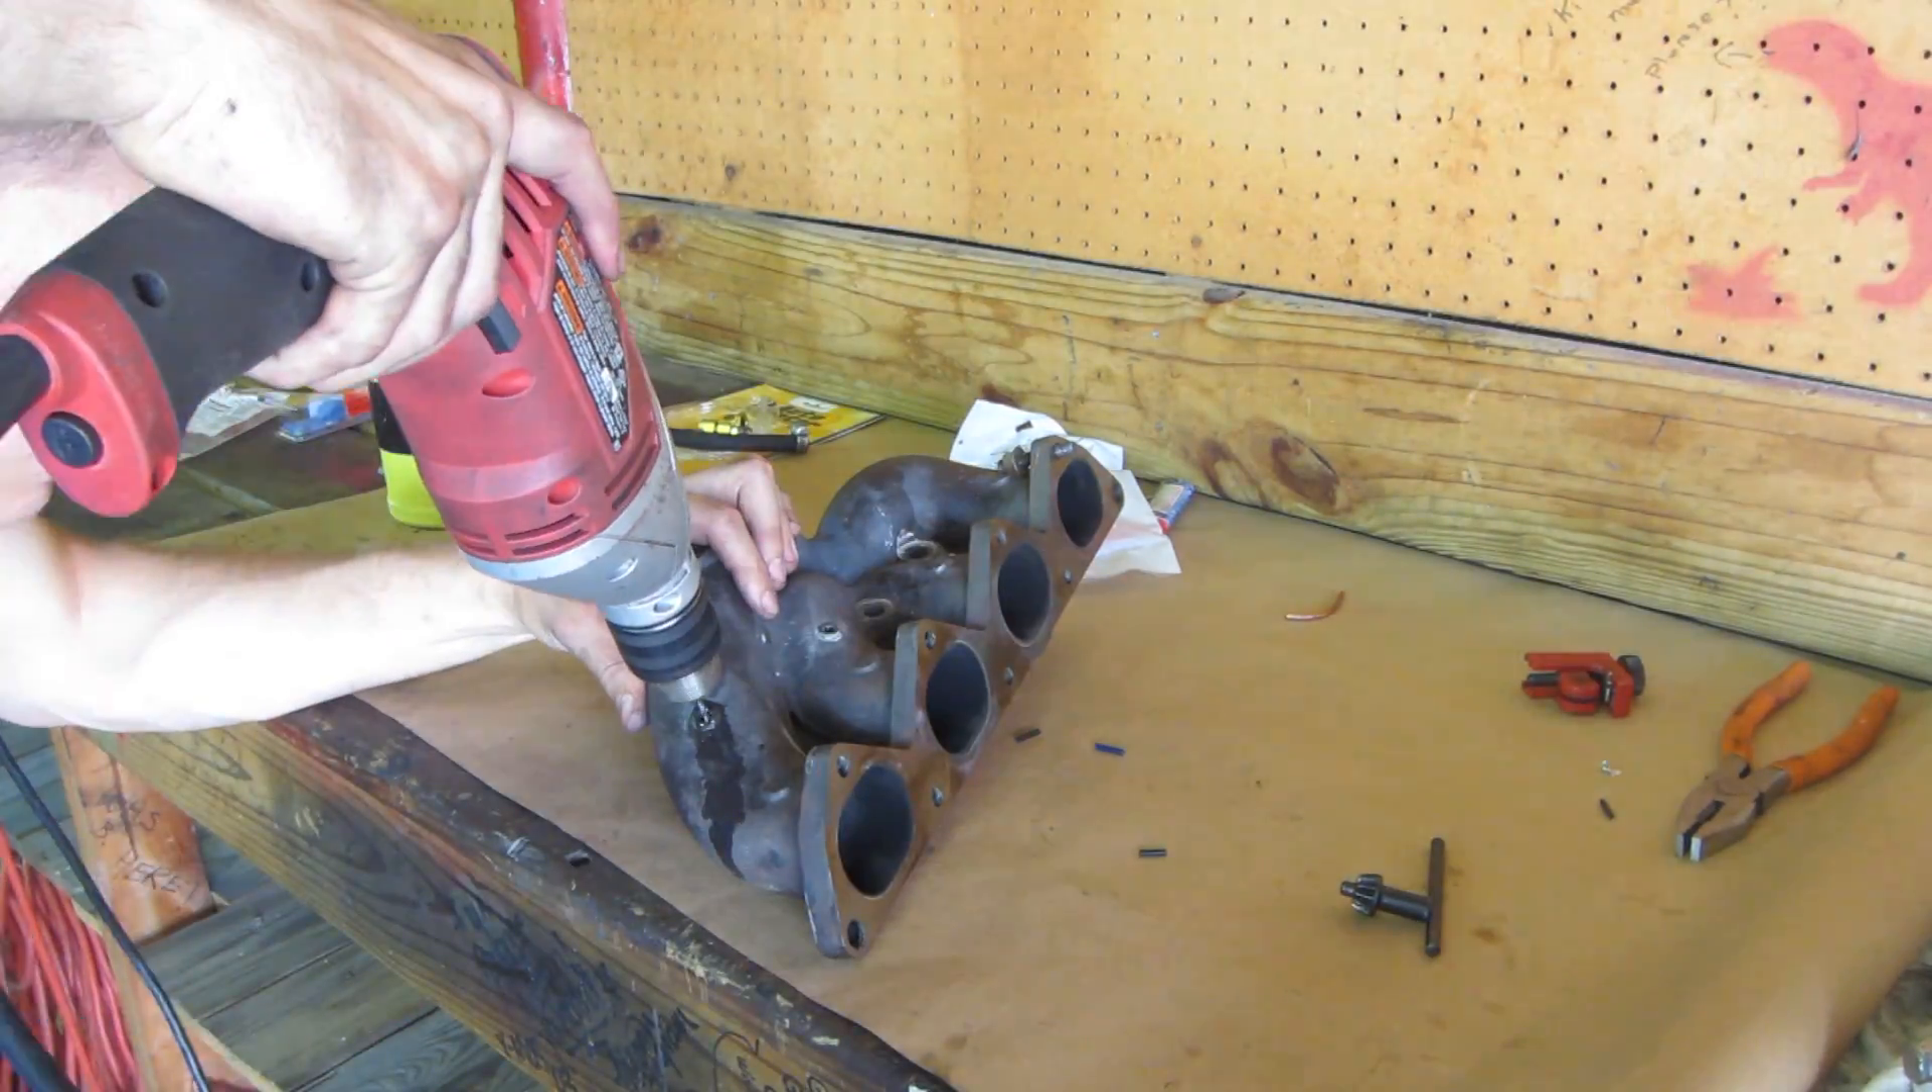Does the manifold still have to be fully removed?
No.